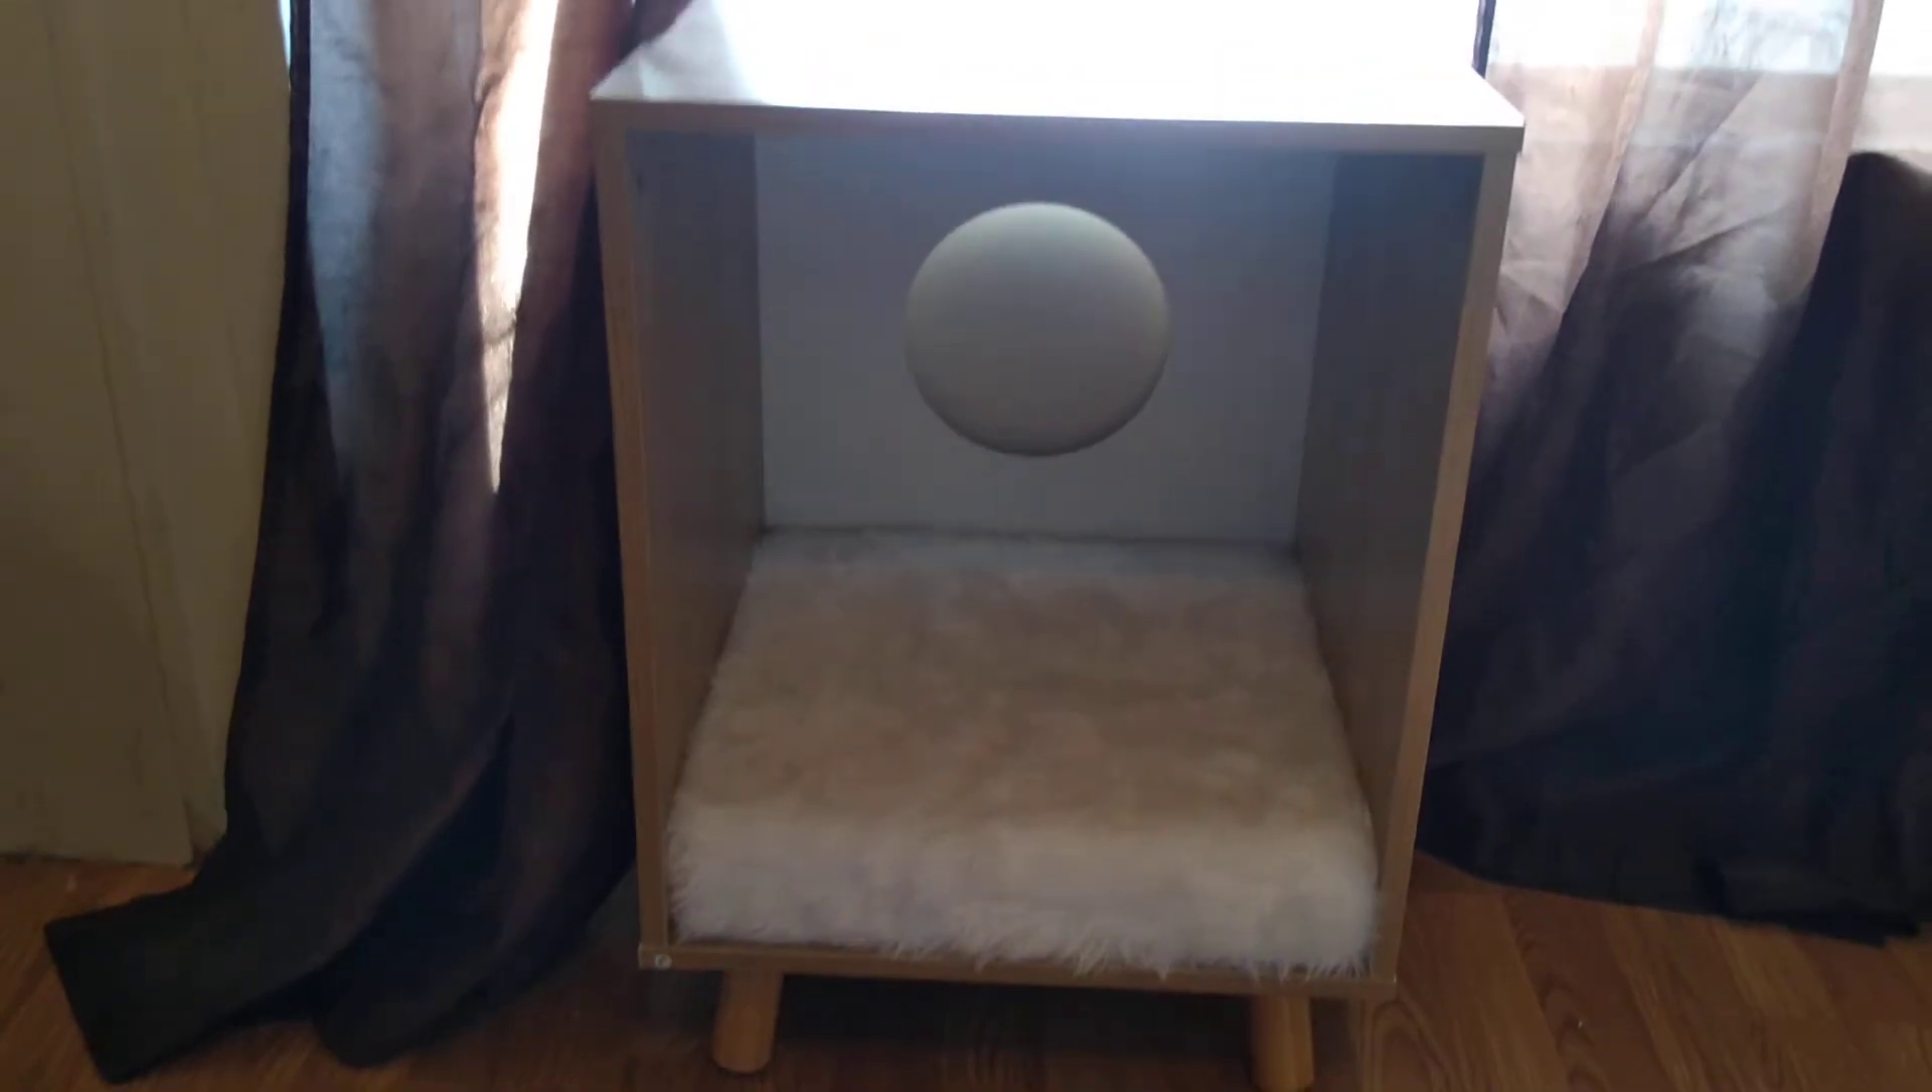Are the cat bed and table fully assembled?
Yes.